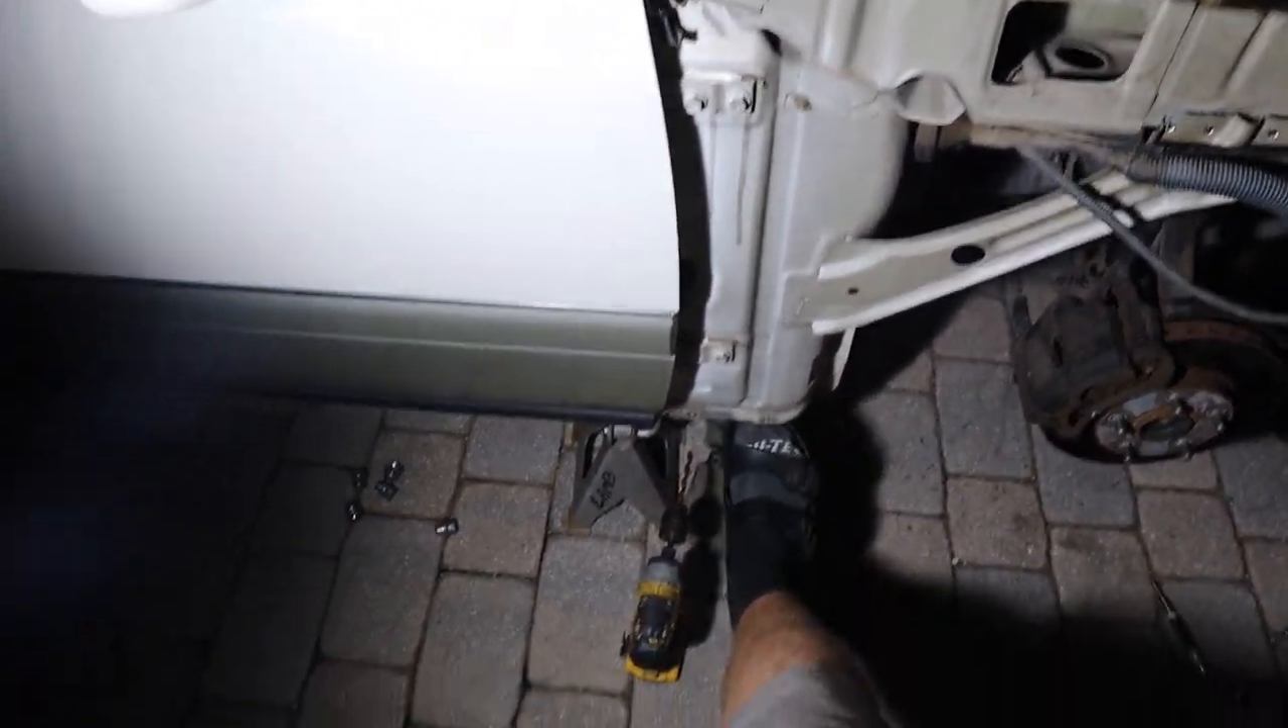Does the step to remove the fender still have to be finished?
No.